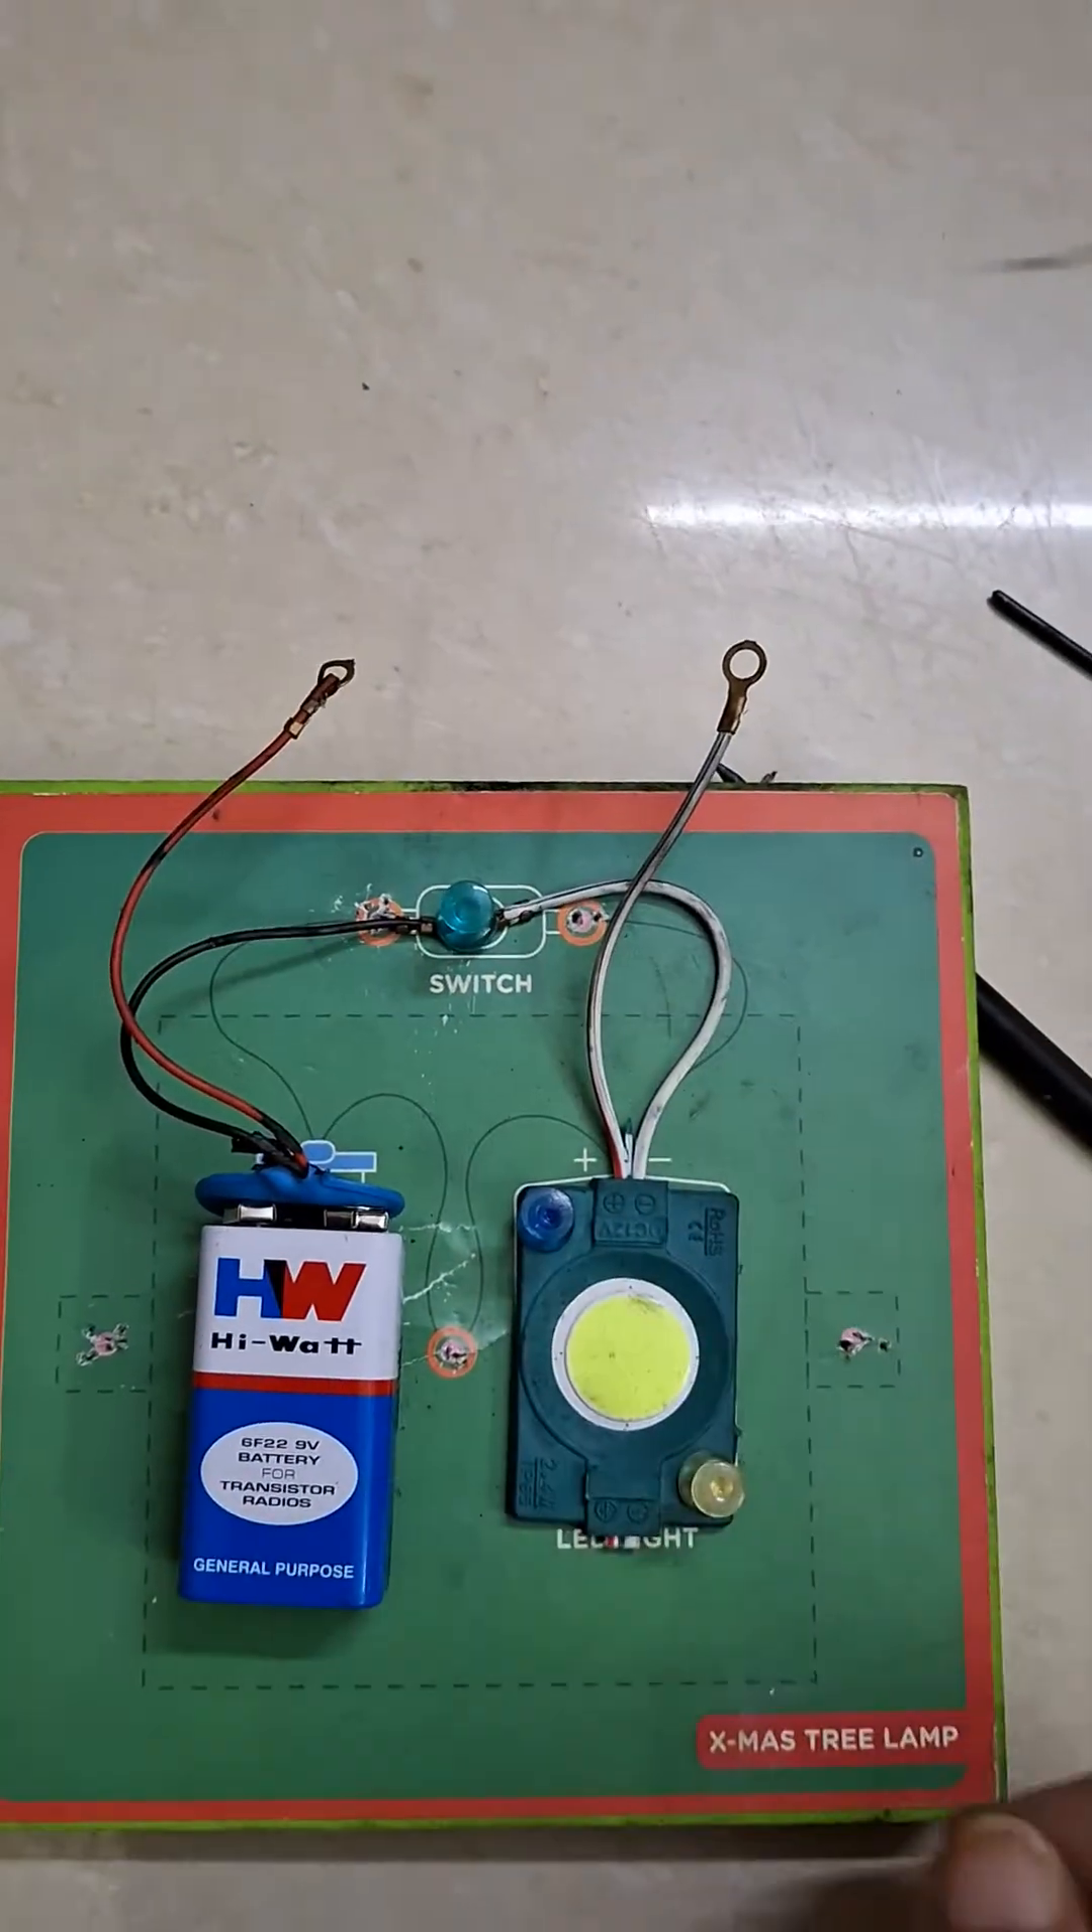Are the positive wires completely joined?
No.